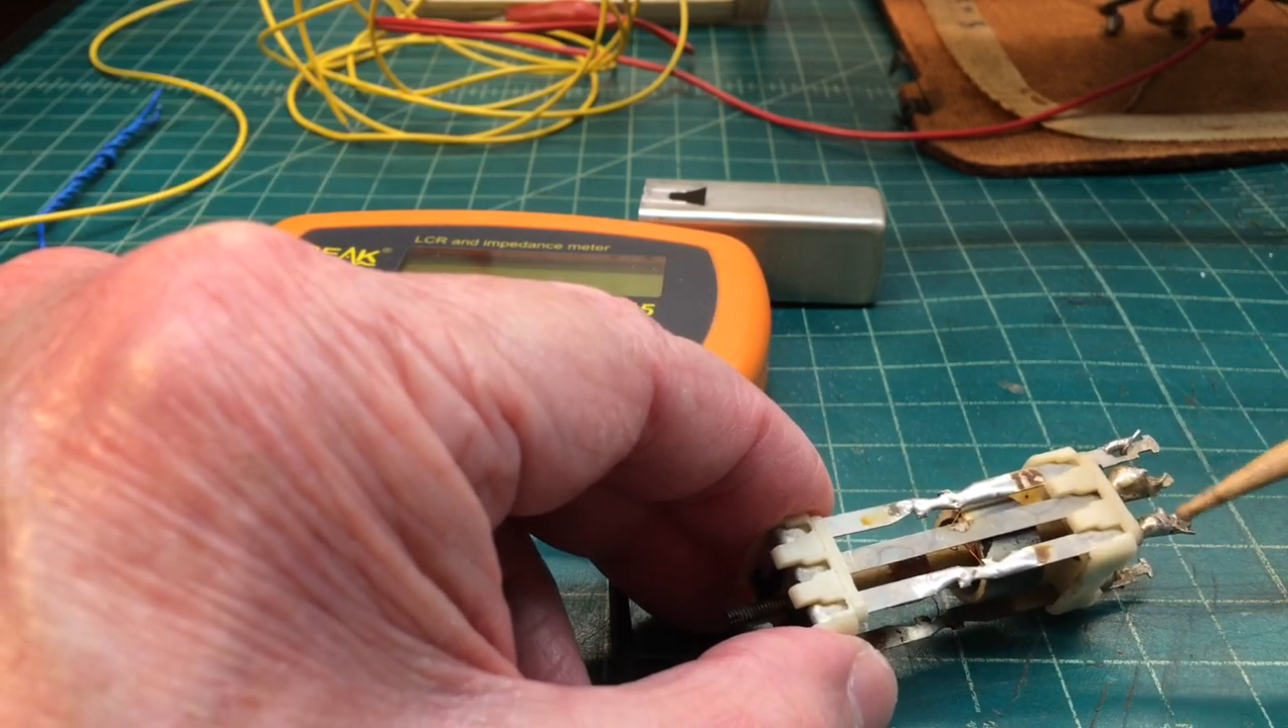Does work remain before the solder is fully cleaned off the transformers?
Yes.